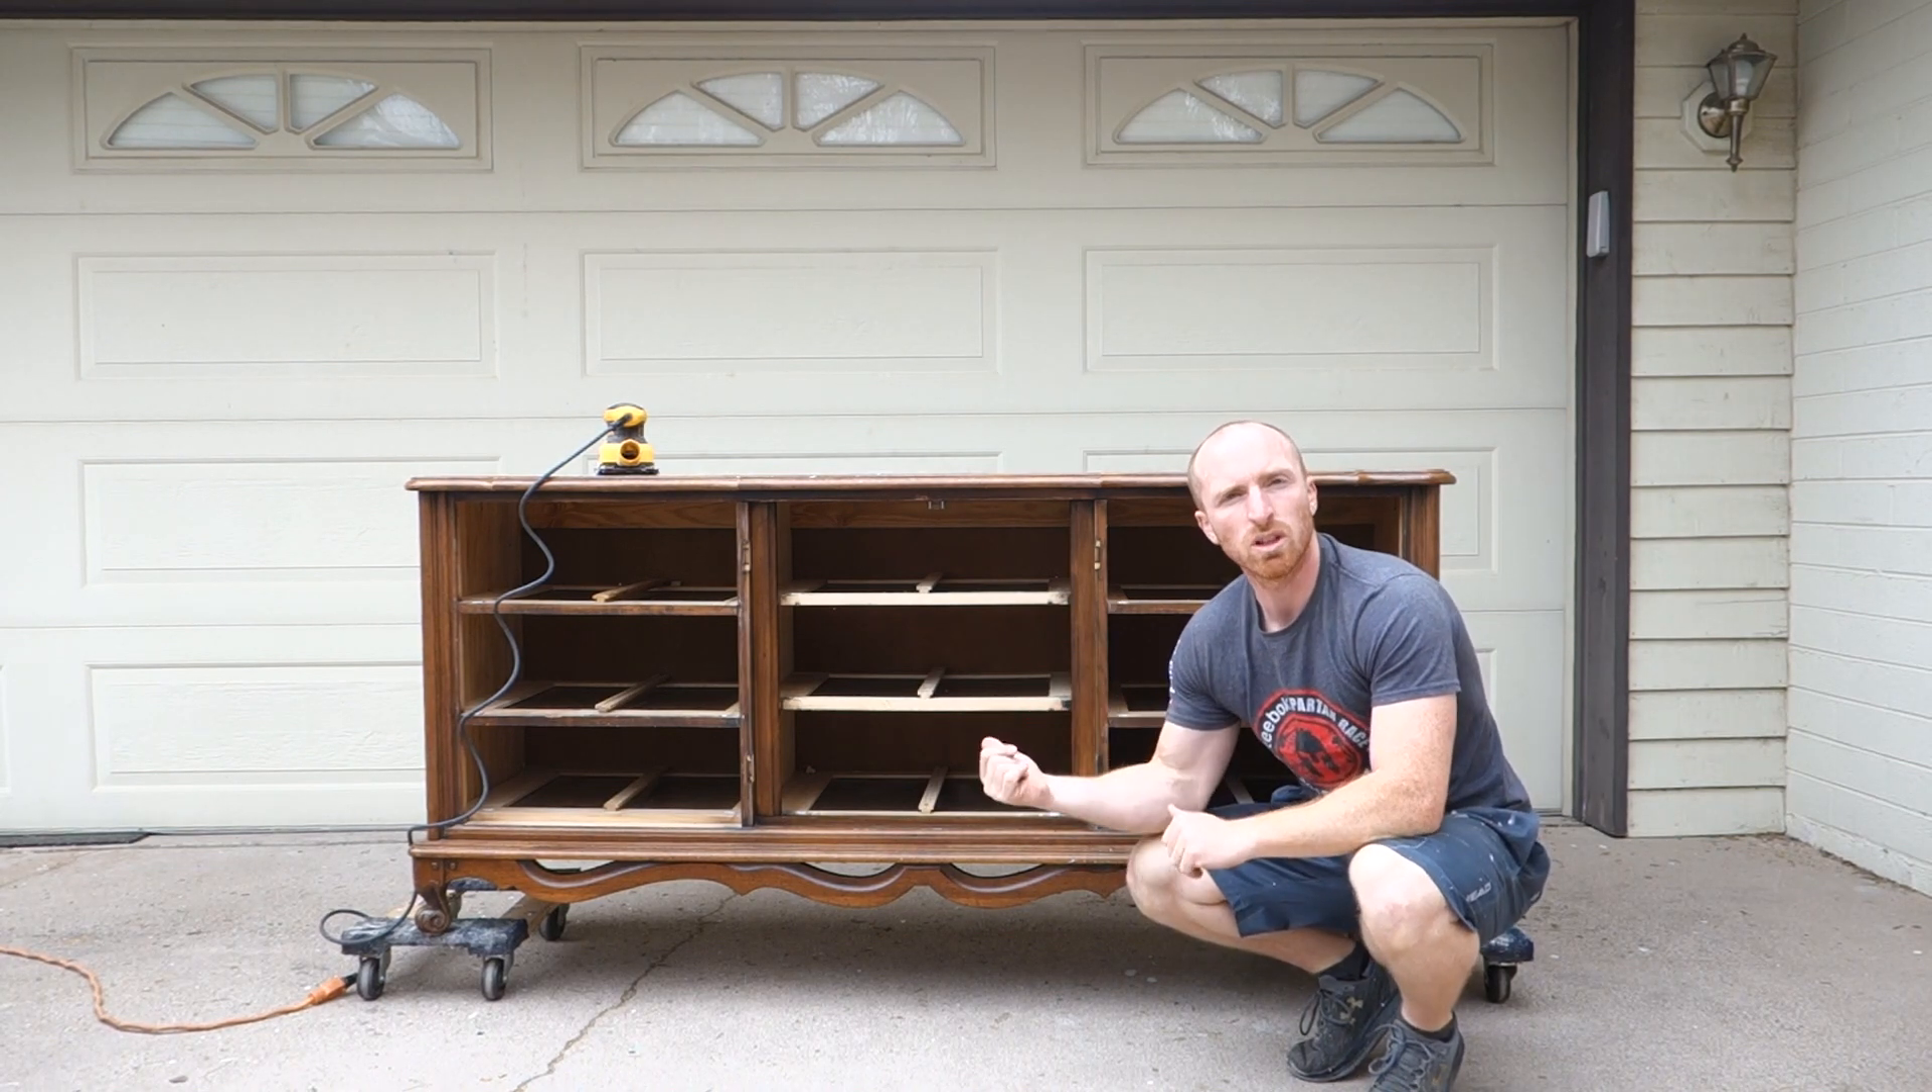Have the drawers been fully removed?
Yes.